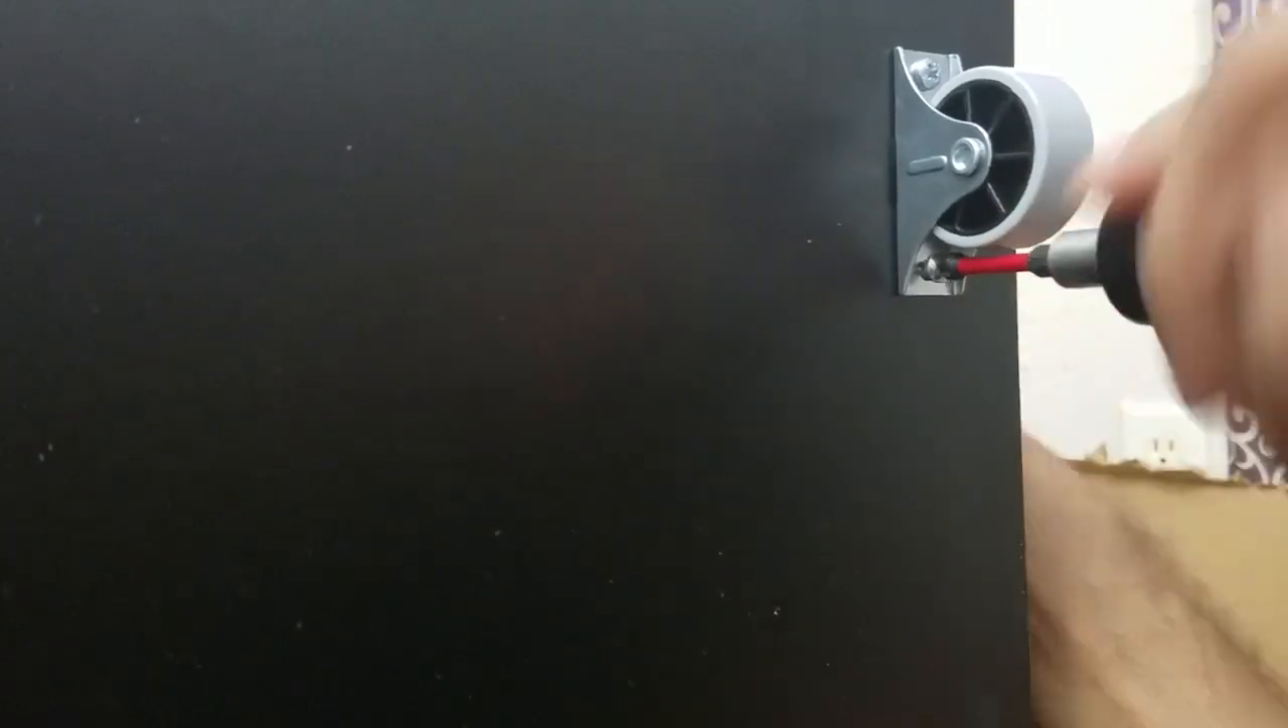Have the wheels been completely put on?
No.